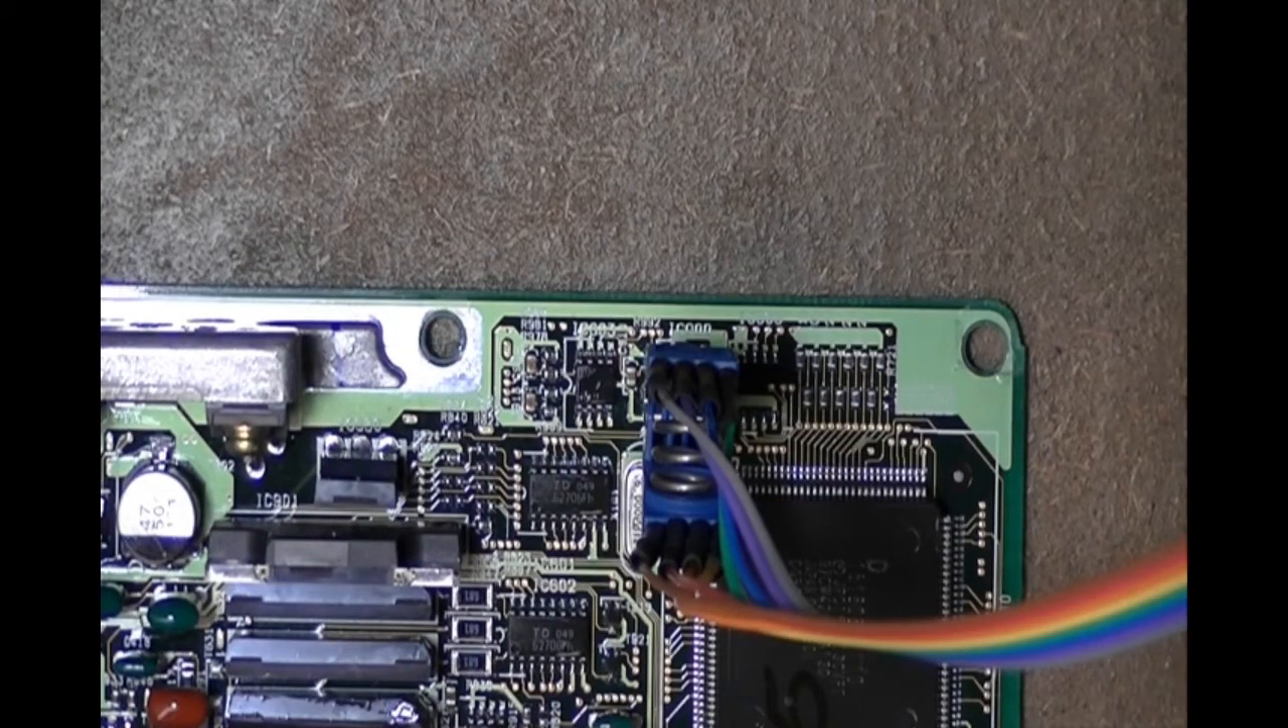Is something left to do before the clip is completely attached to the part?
No.